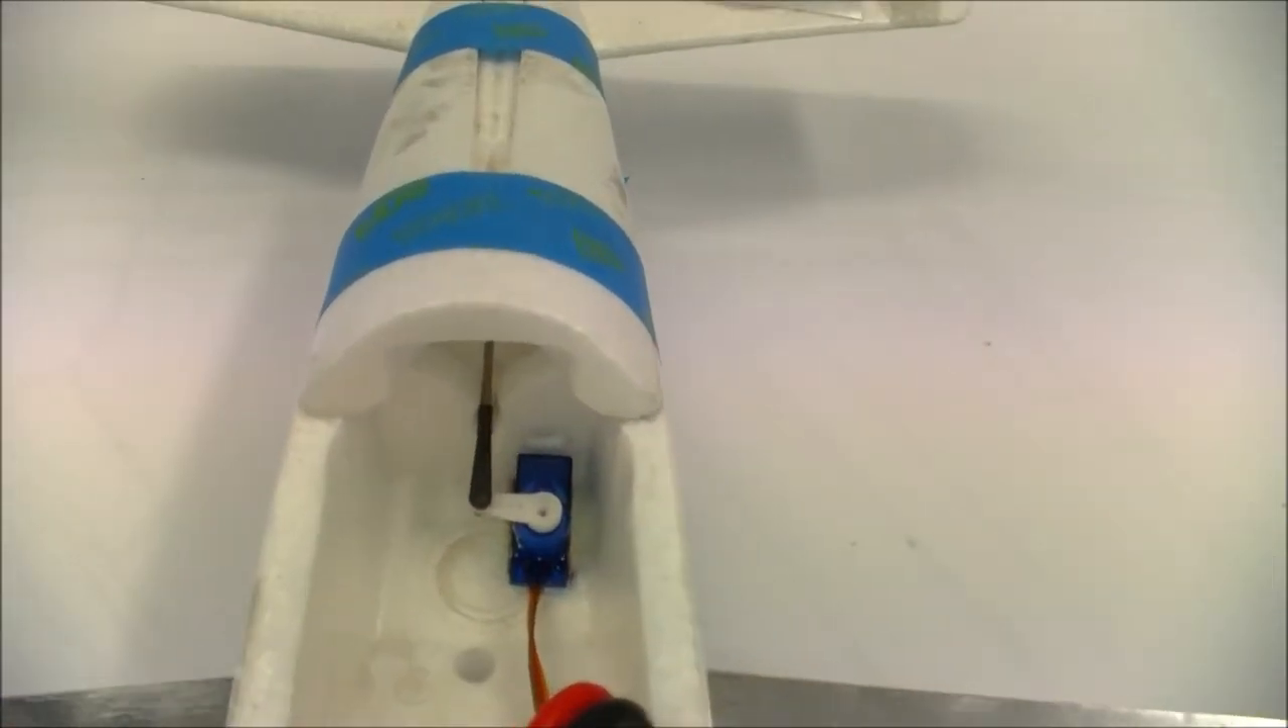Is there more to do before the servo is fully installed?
No.